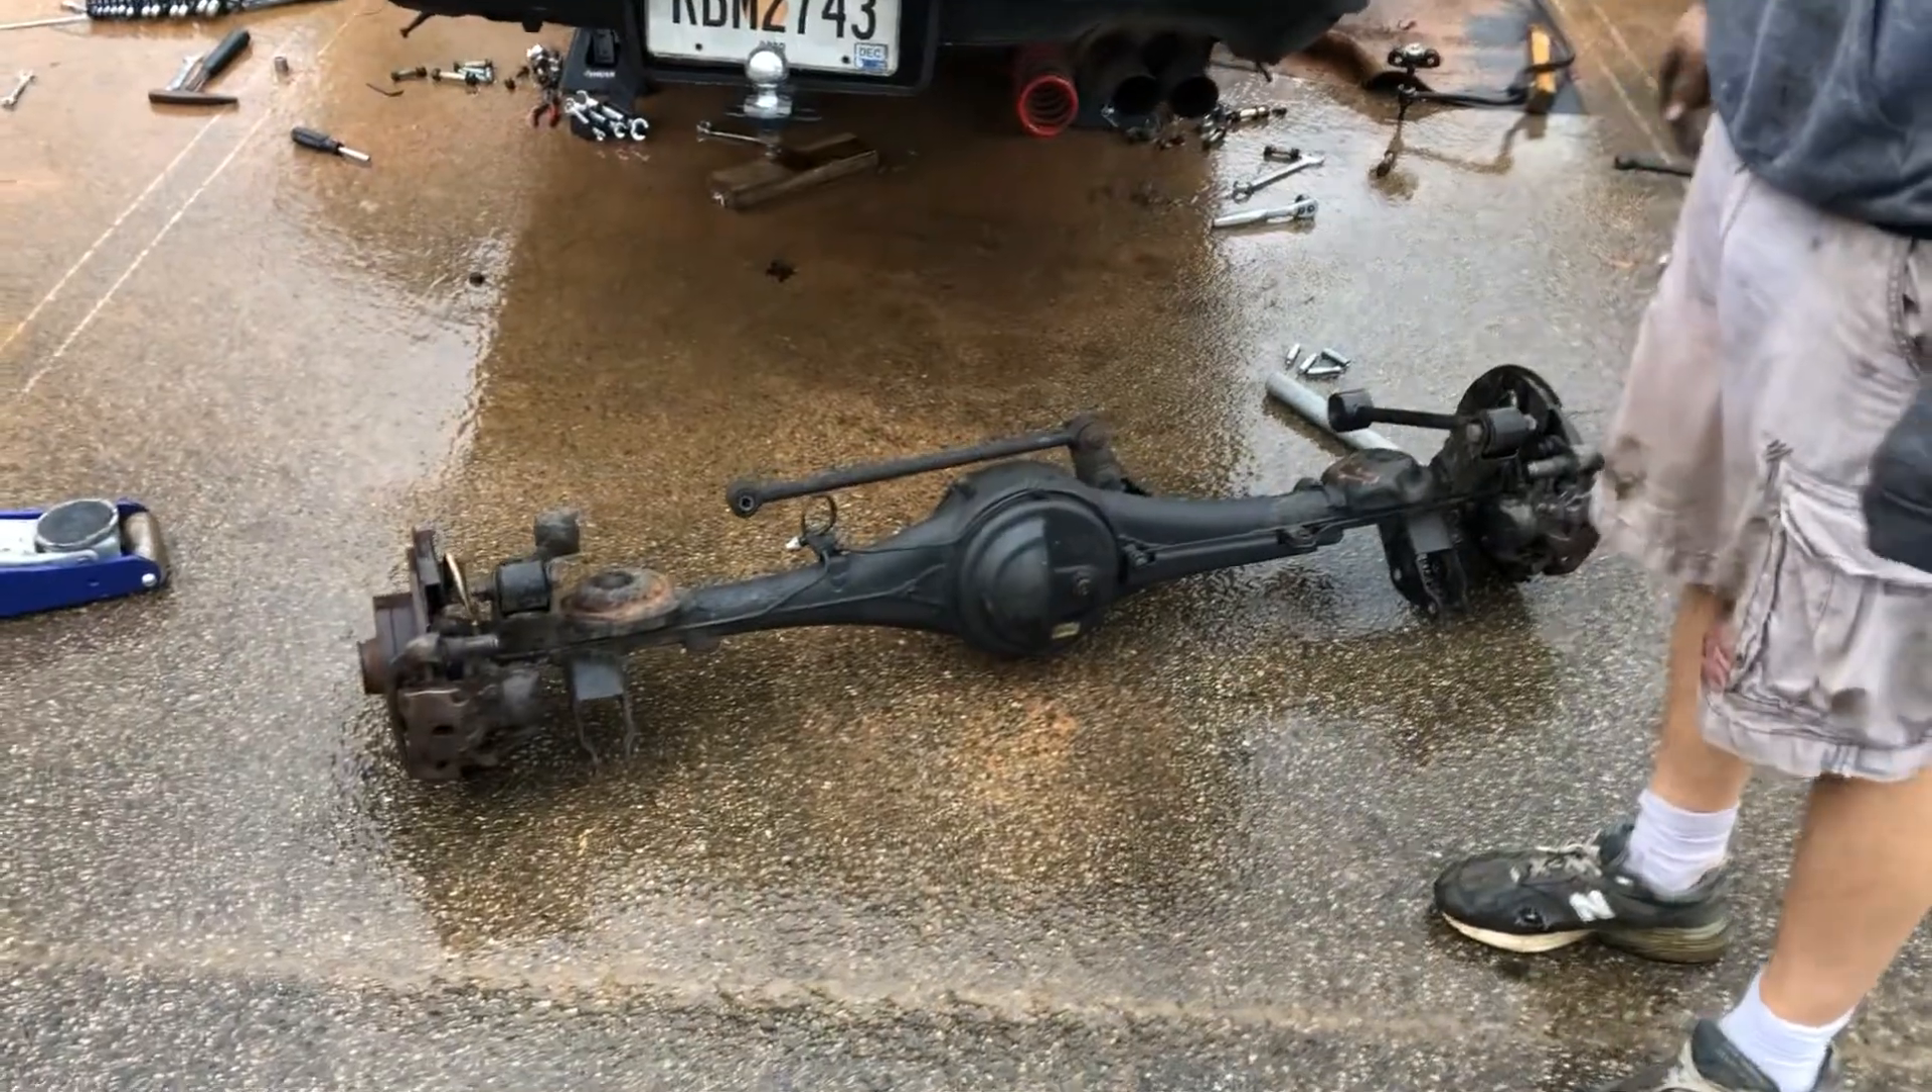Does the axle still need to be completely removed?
No.